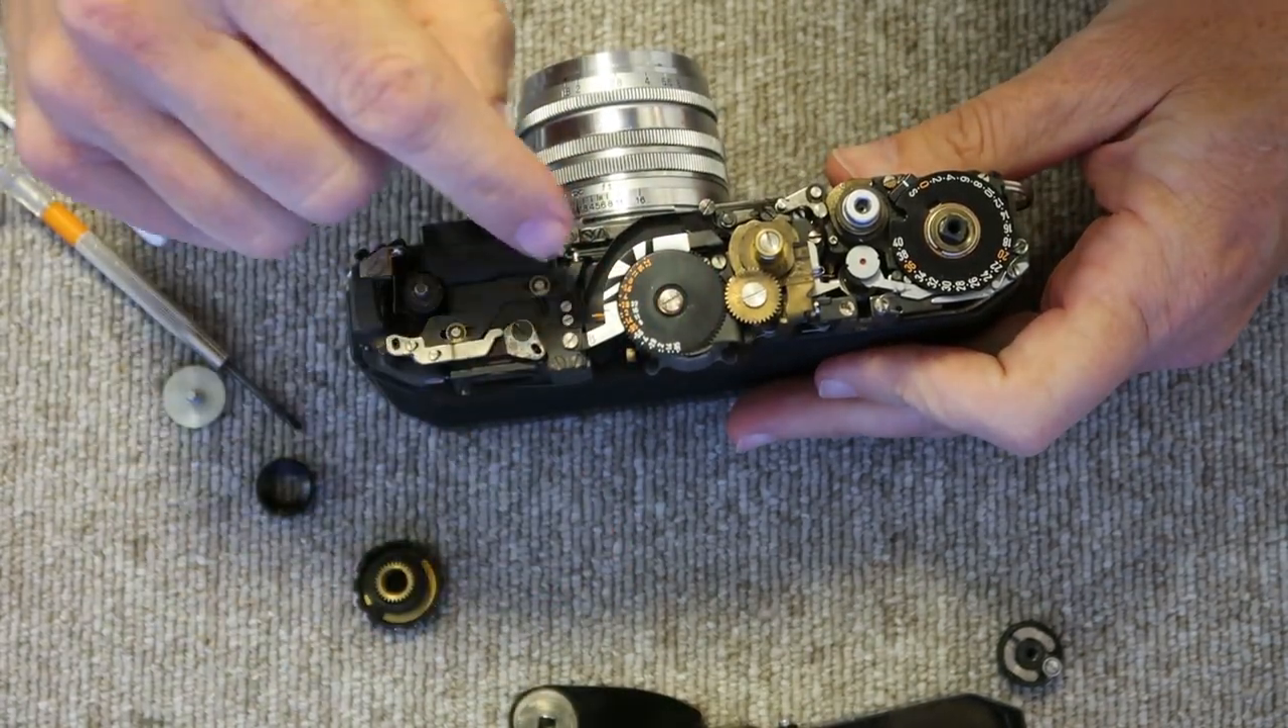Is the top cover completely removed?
Yes.